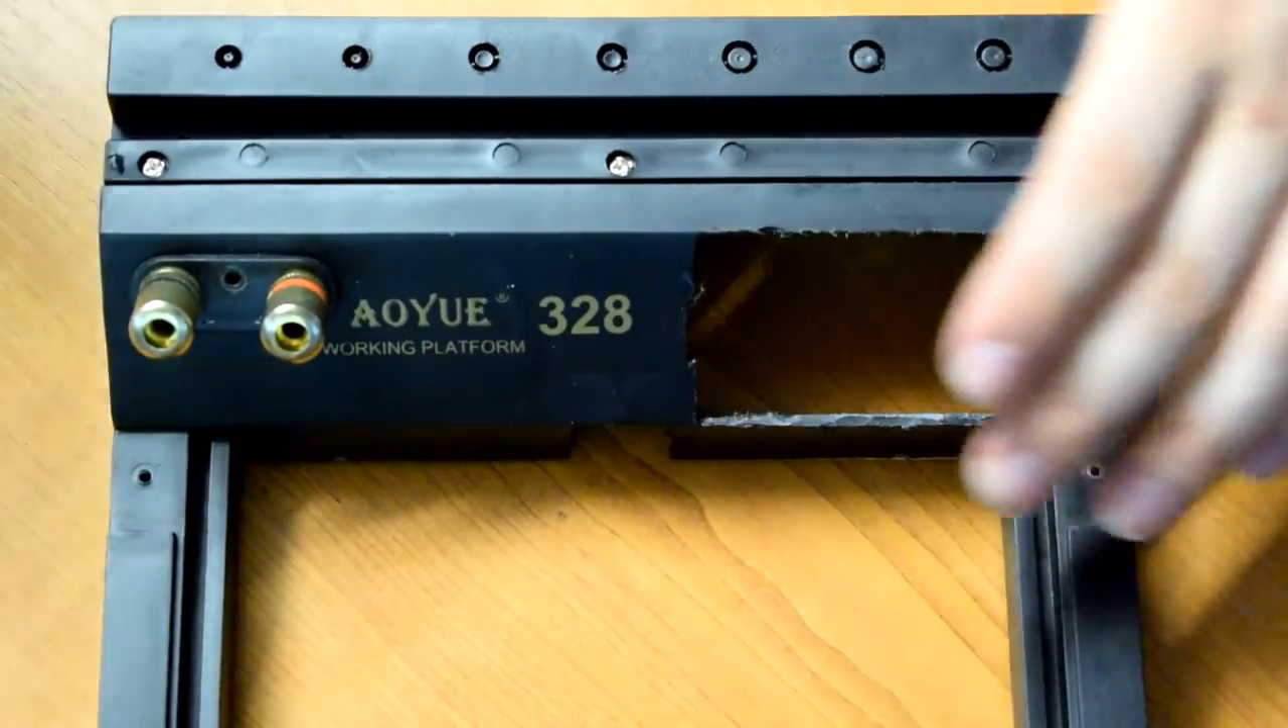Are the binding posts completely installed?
Yes.